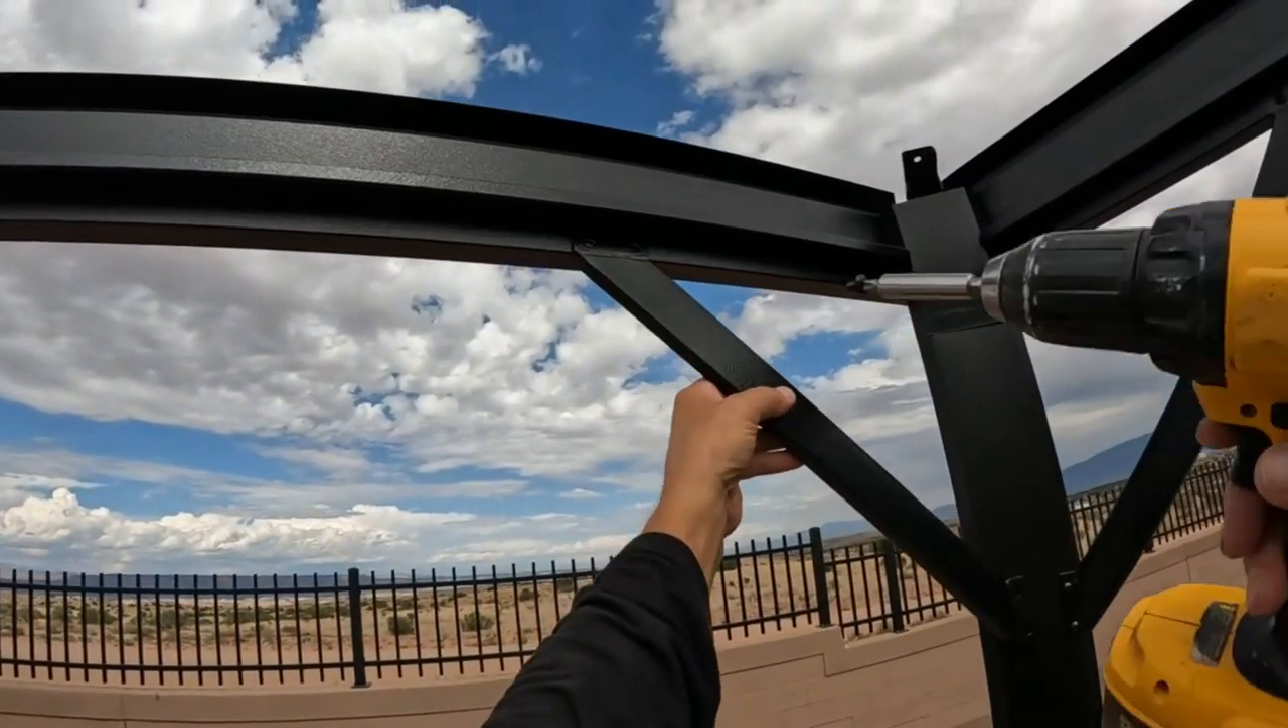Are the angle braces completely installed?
No.